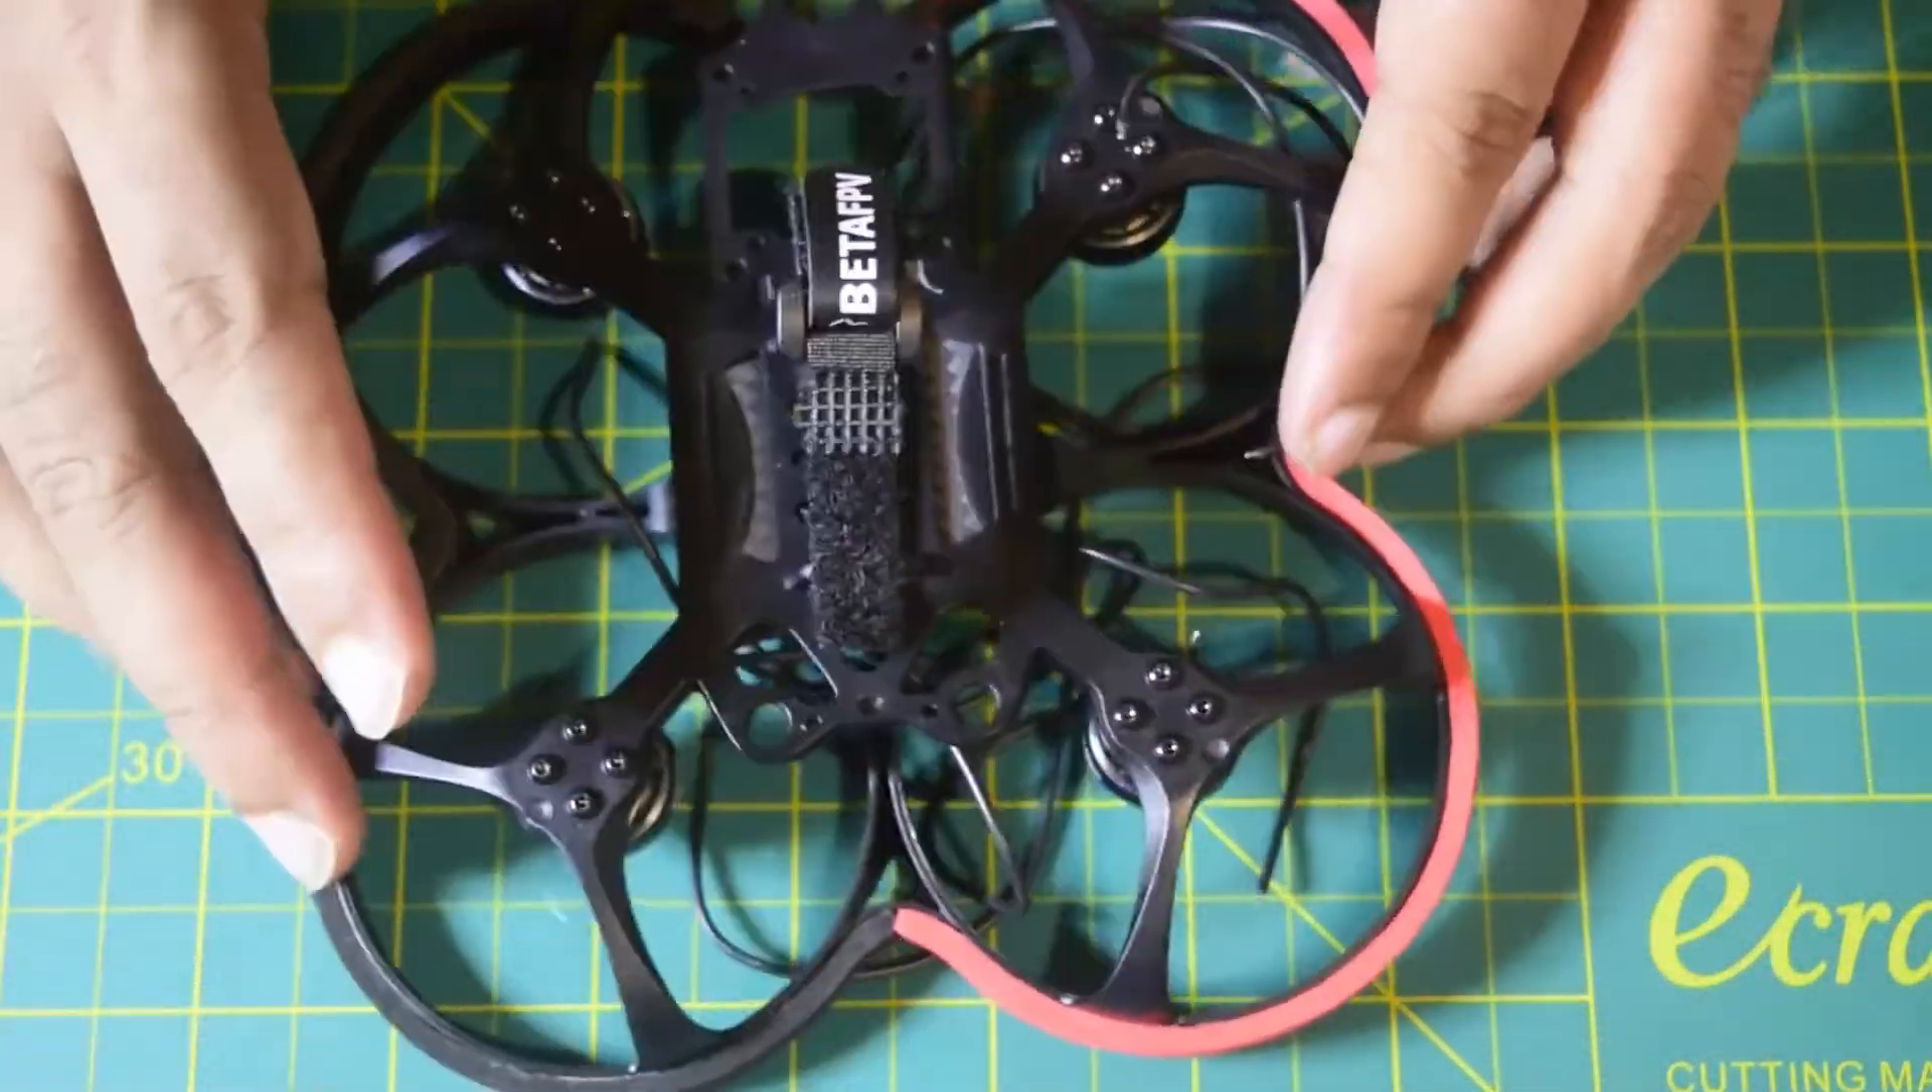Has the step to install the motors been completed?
Yes.